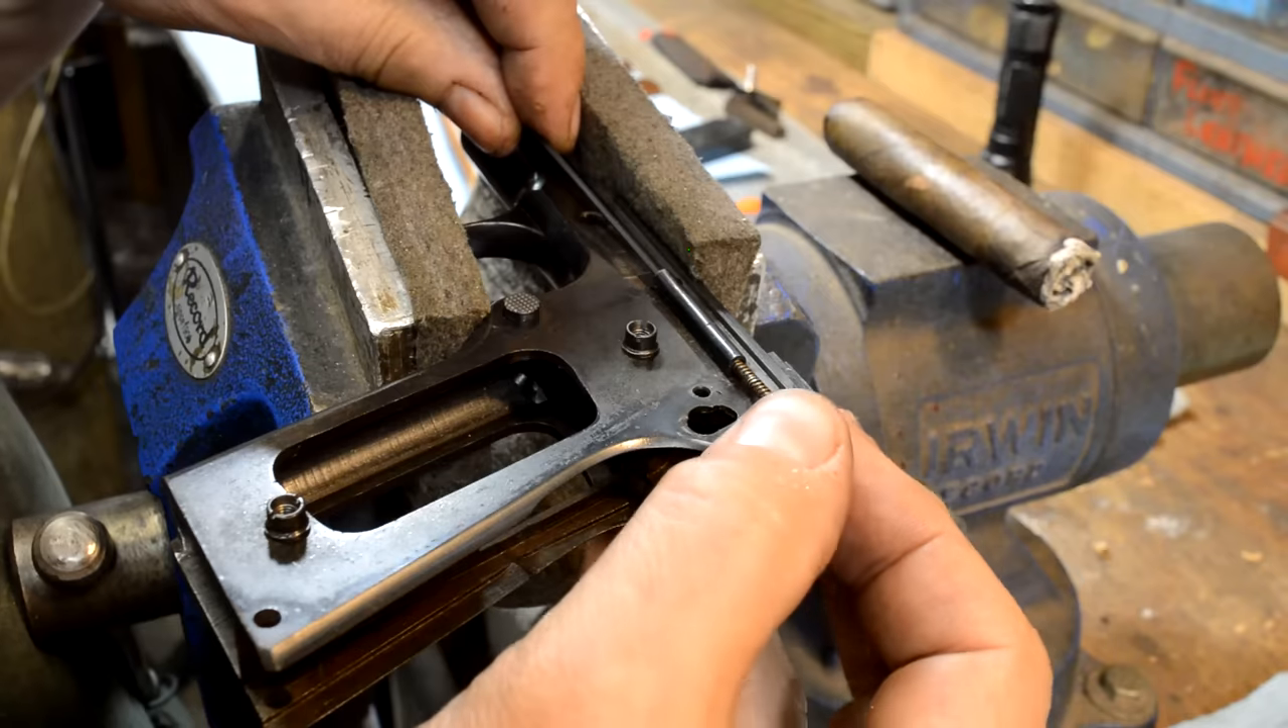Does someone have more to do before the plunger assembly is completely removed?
Yes.